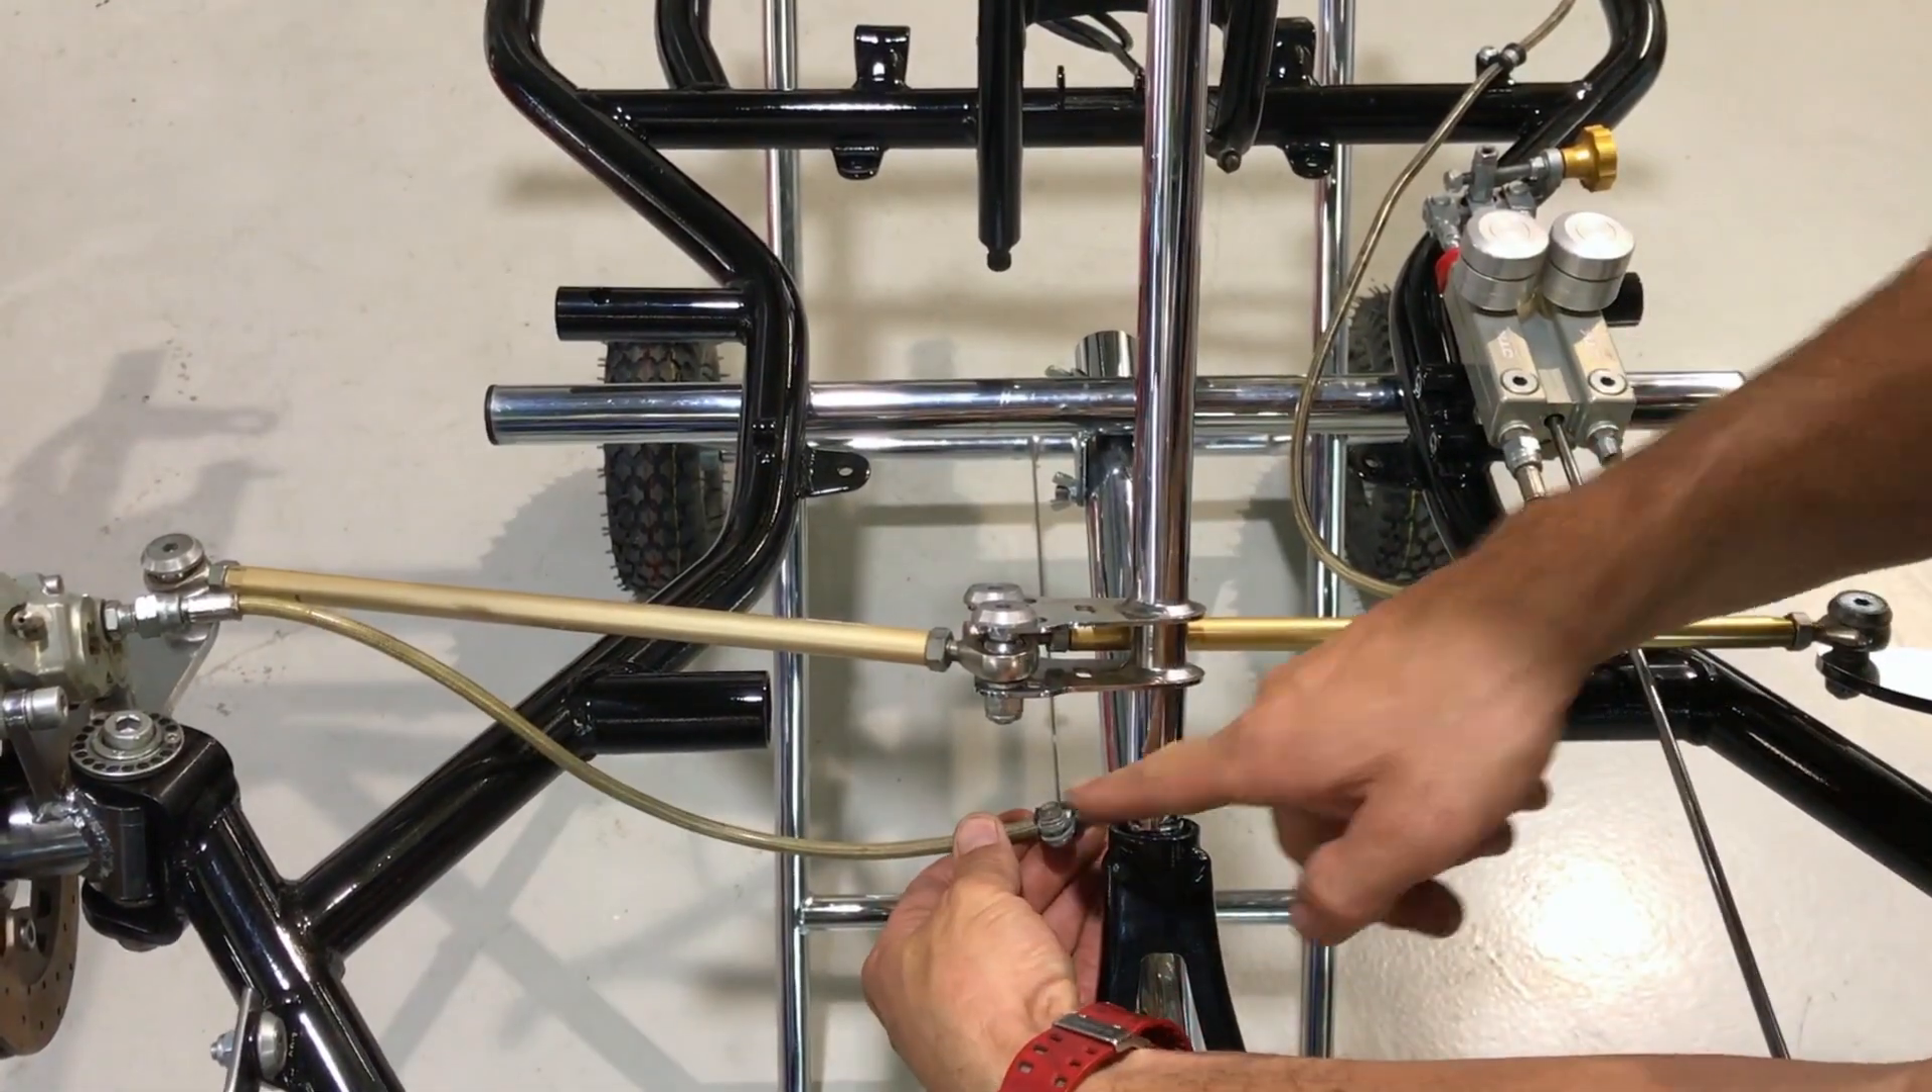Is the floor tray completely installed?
No.